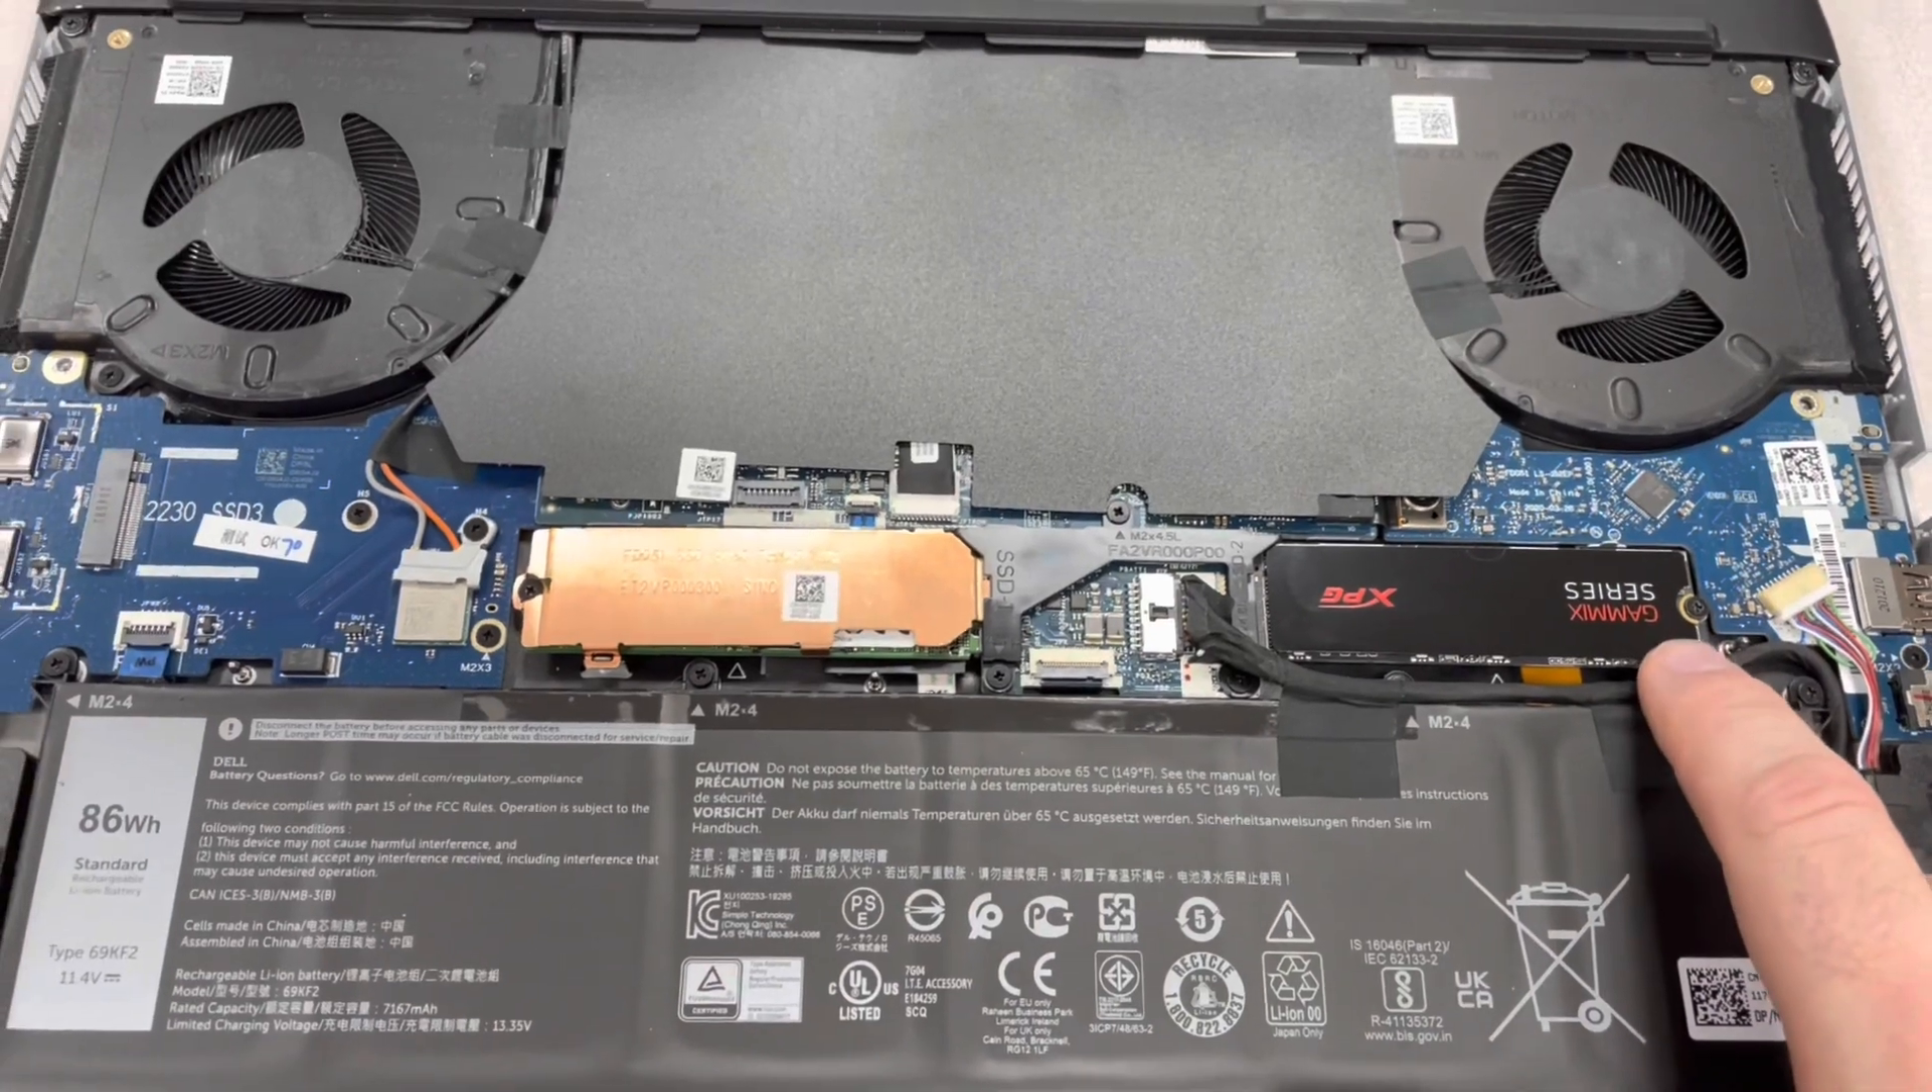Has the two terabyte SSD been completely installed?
Yes.